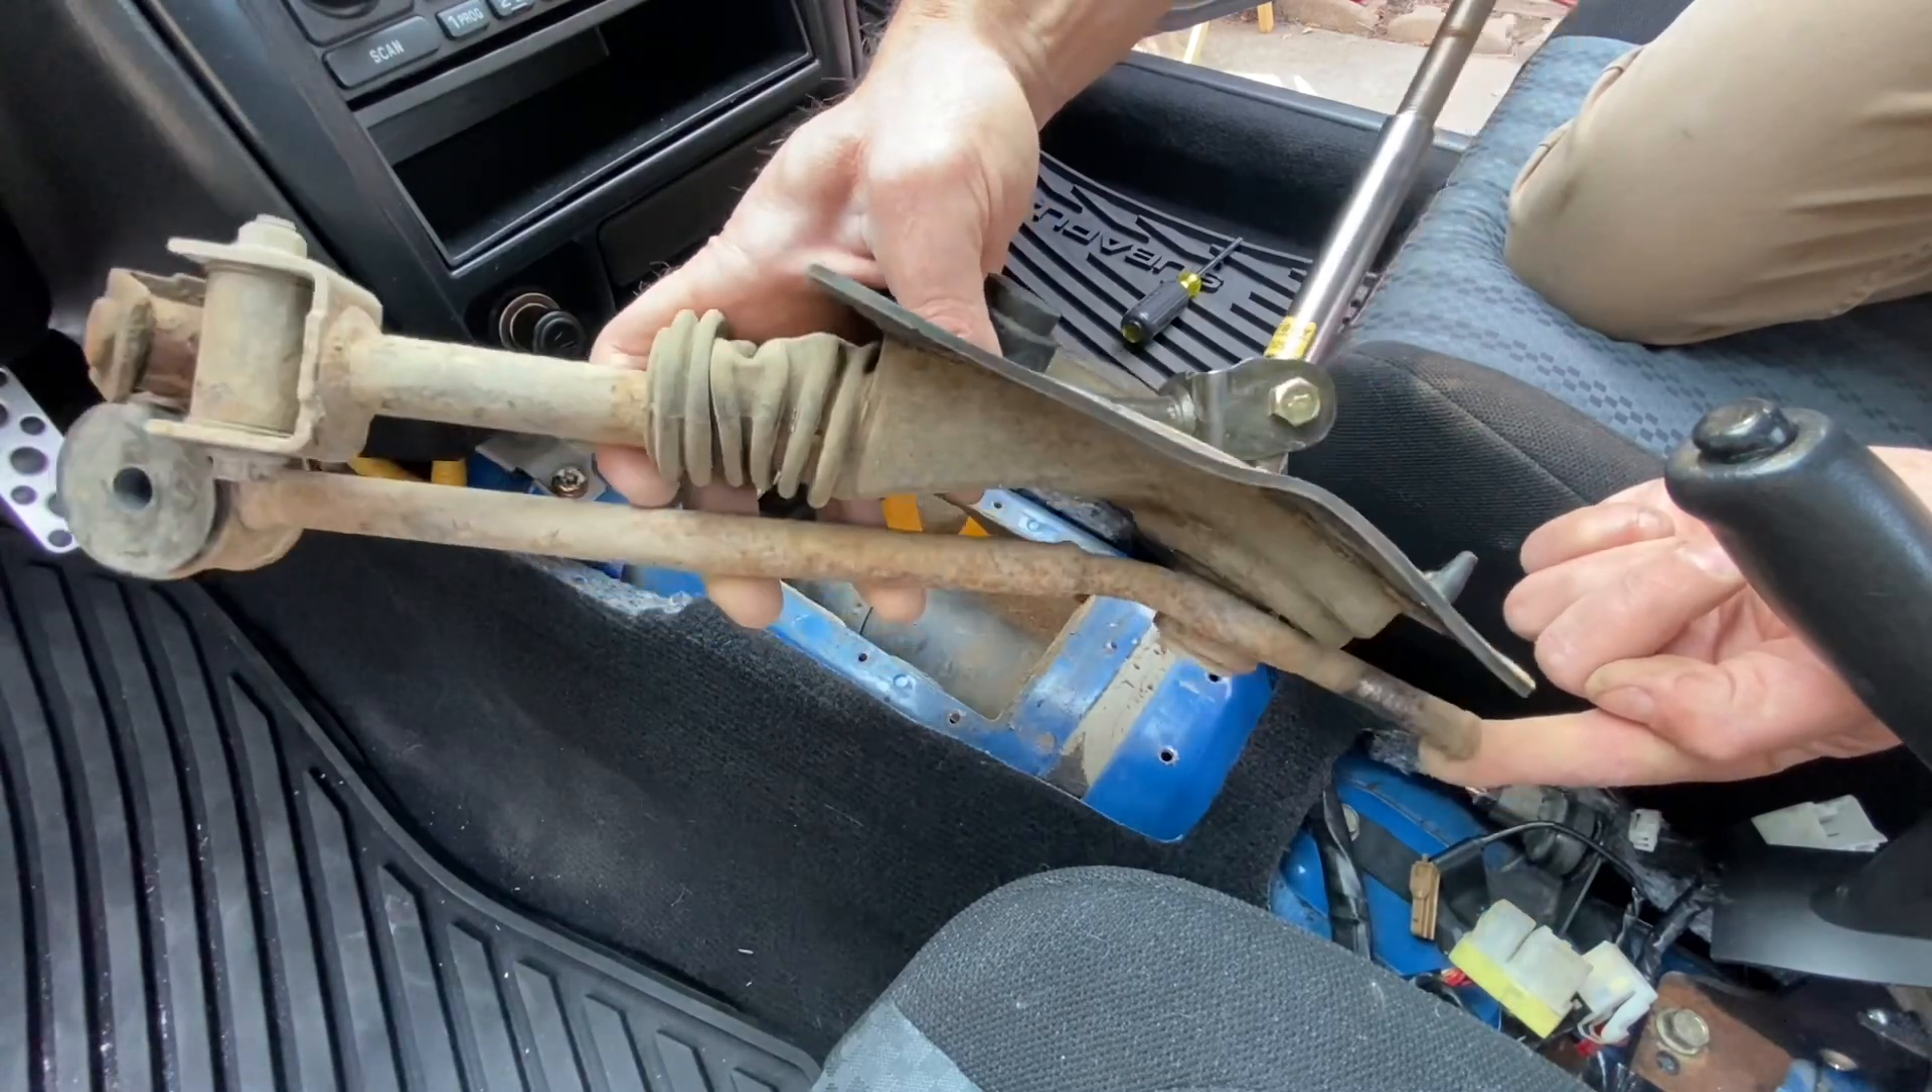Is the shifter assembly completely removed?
Yes.